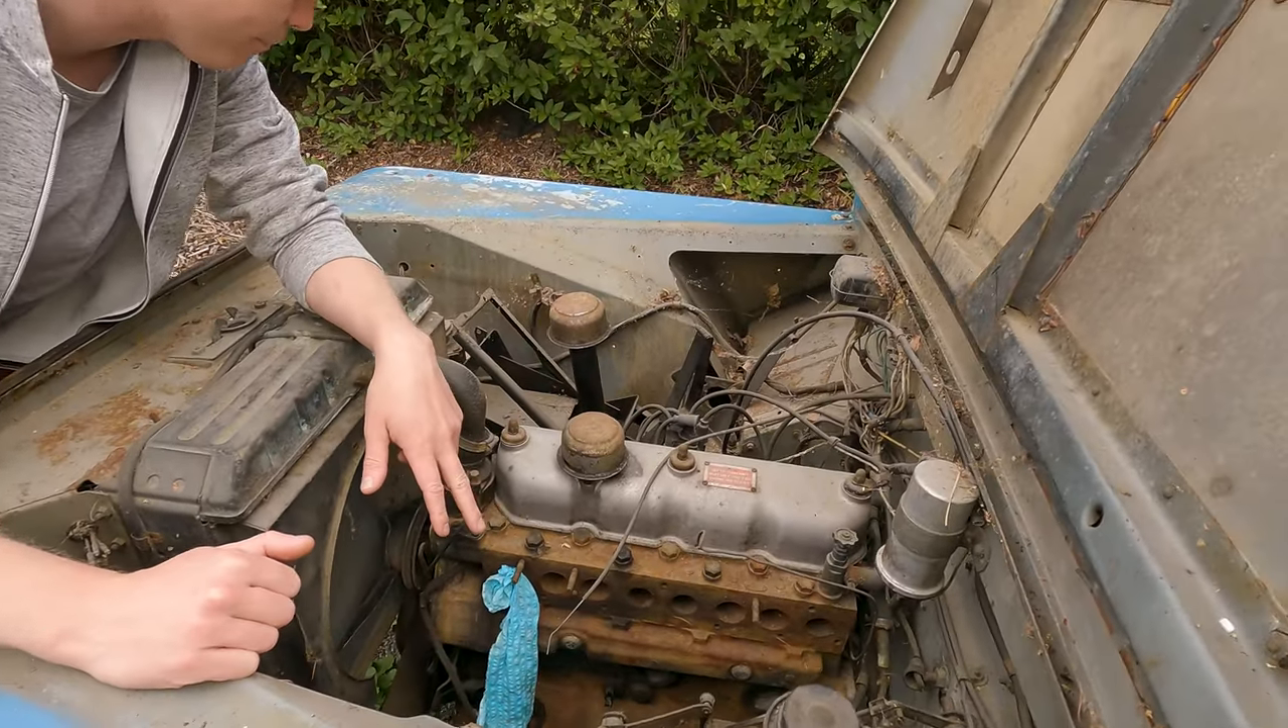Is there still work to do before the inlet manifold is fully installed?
Yes.